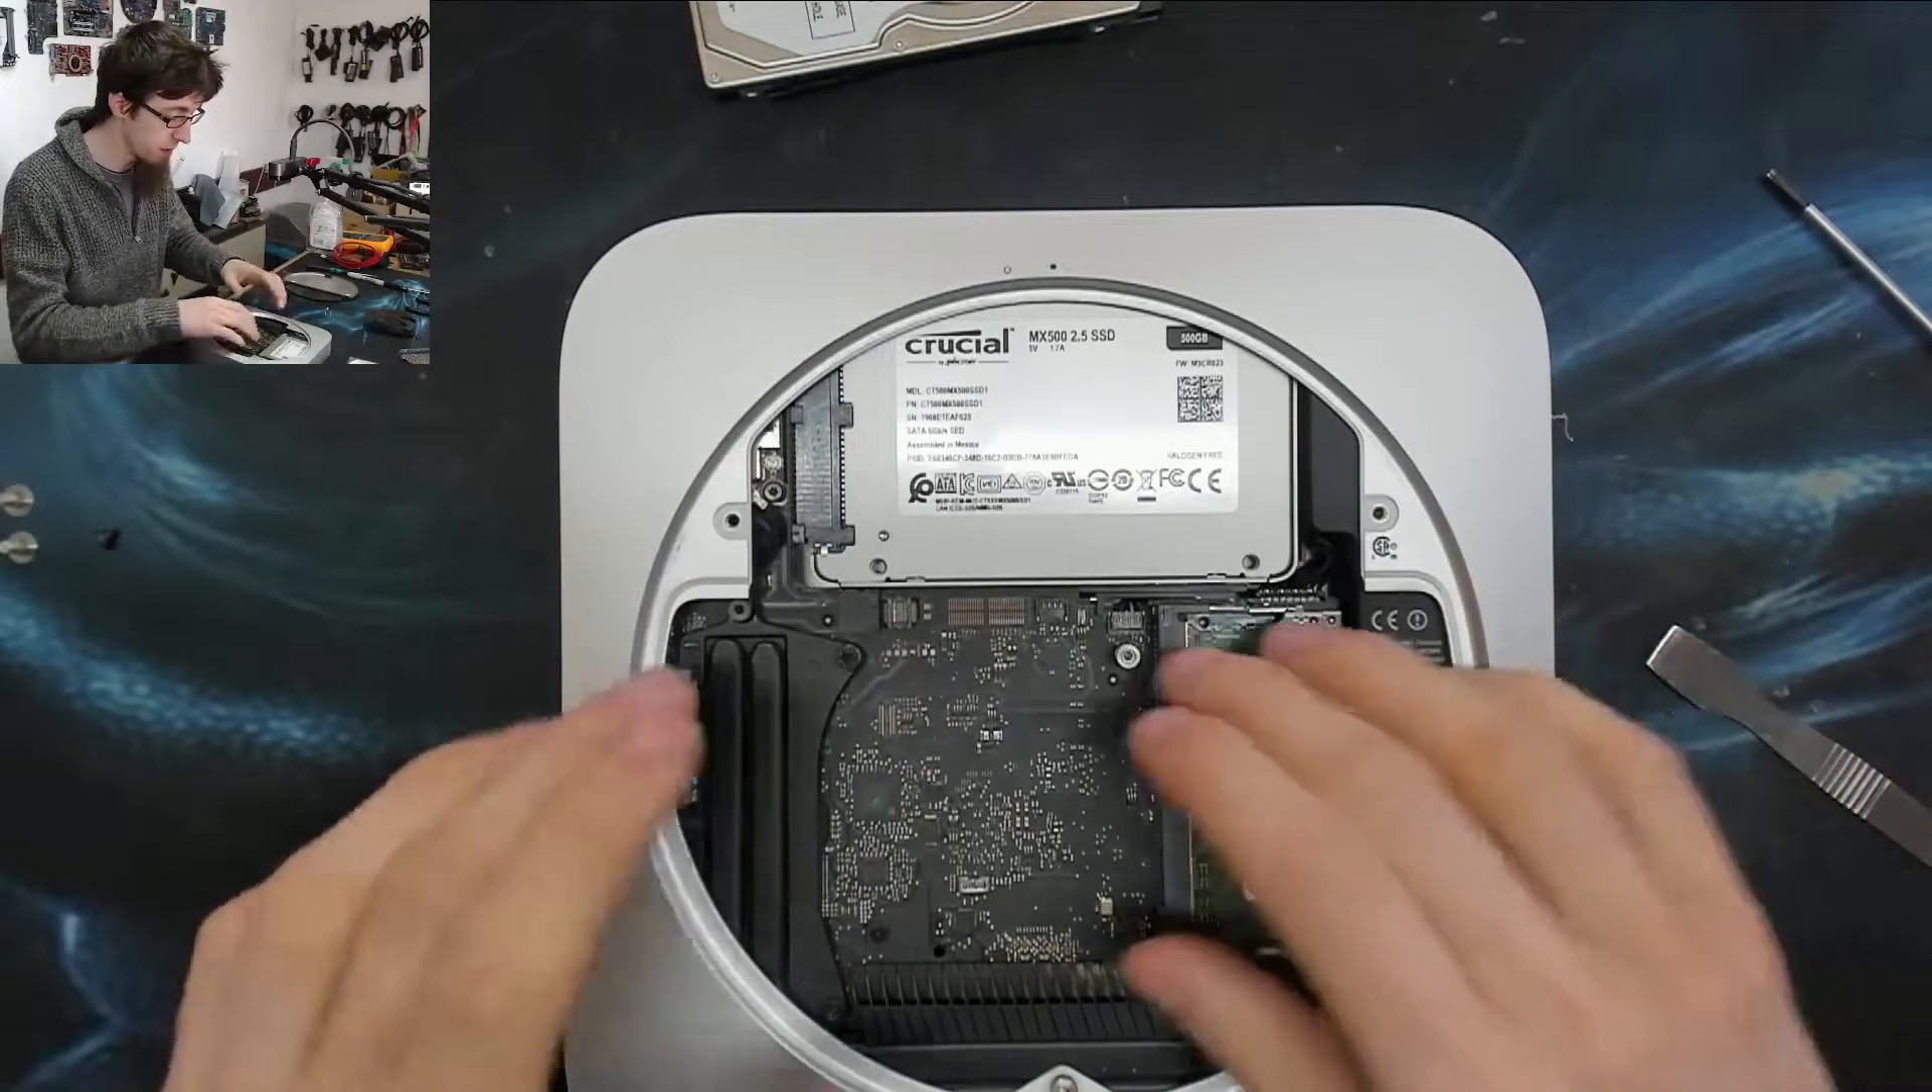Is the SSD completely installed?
Yes.